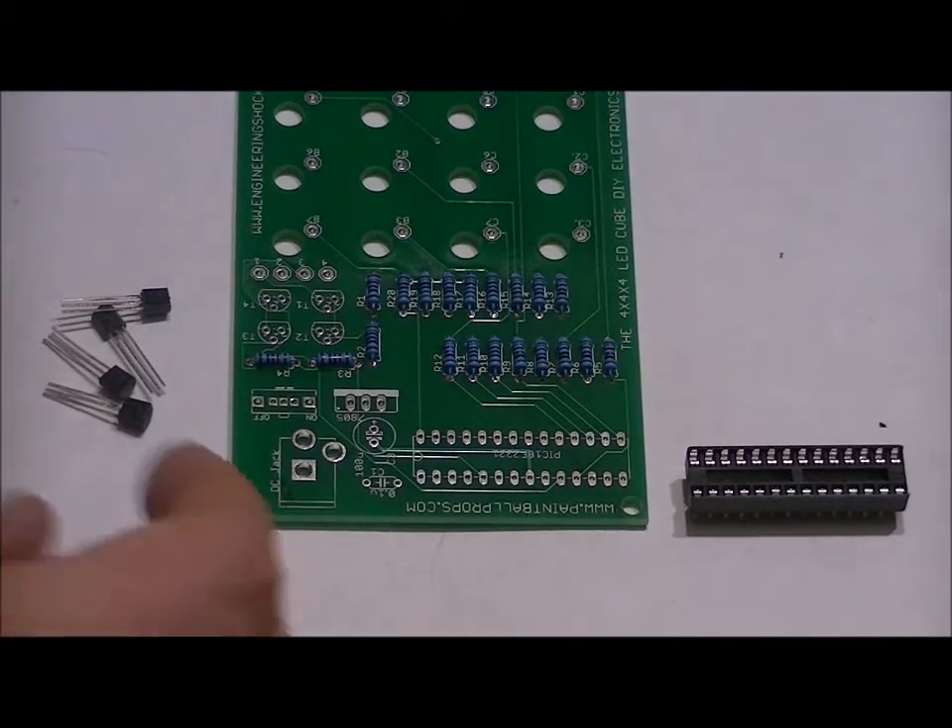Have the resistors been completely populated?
Yes.